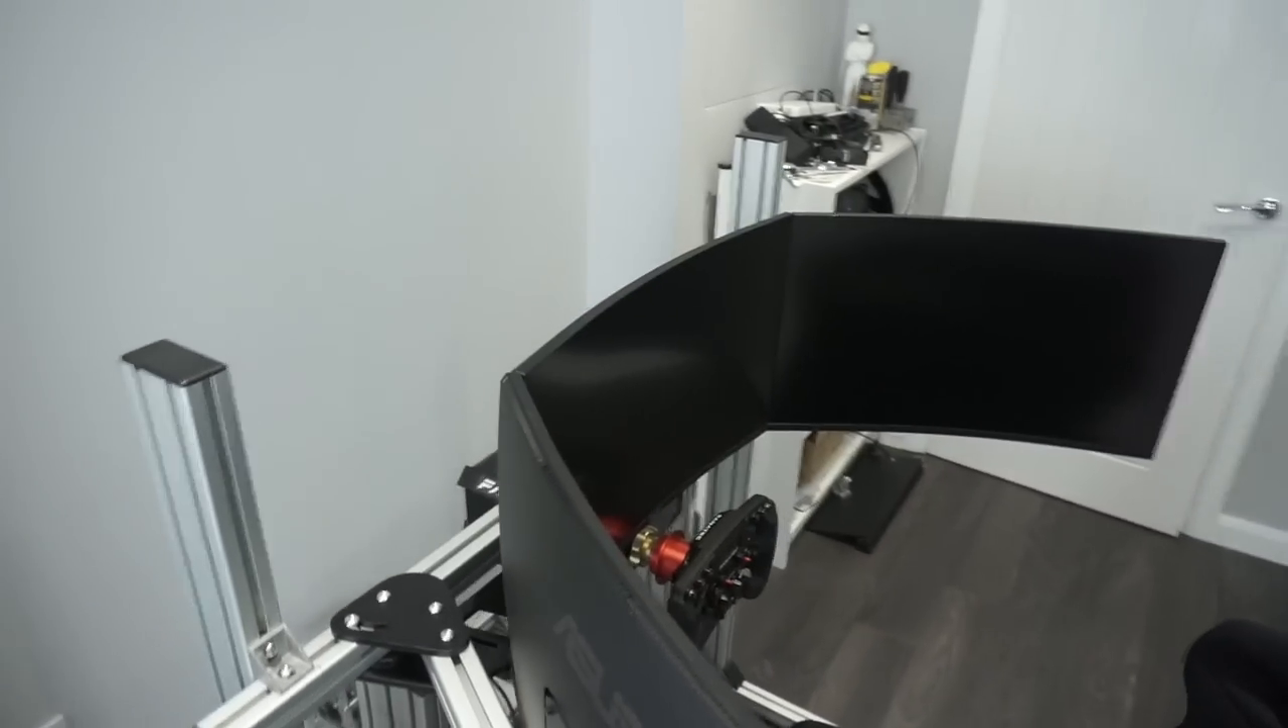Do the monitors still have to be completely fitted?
No.